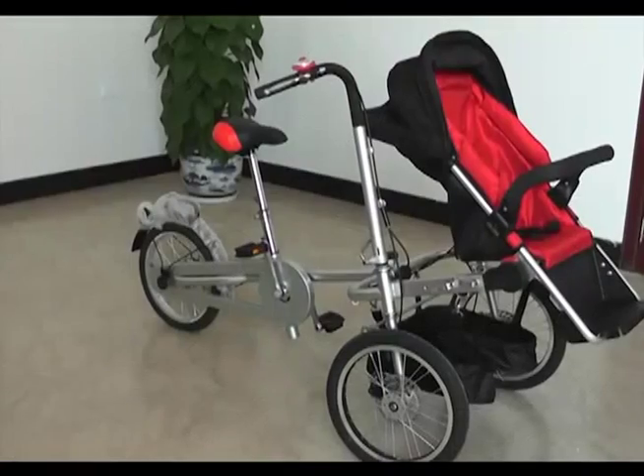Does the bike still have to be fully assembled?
No.